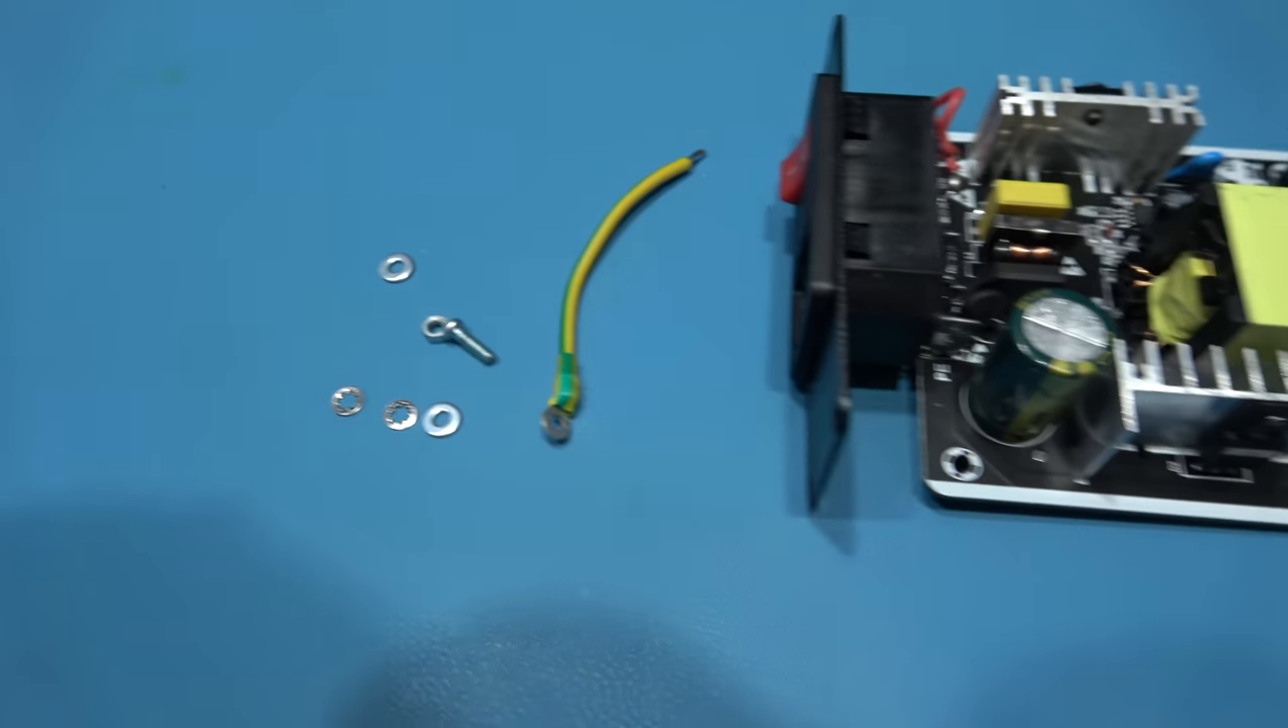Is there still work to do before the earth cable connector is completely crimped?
No.